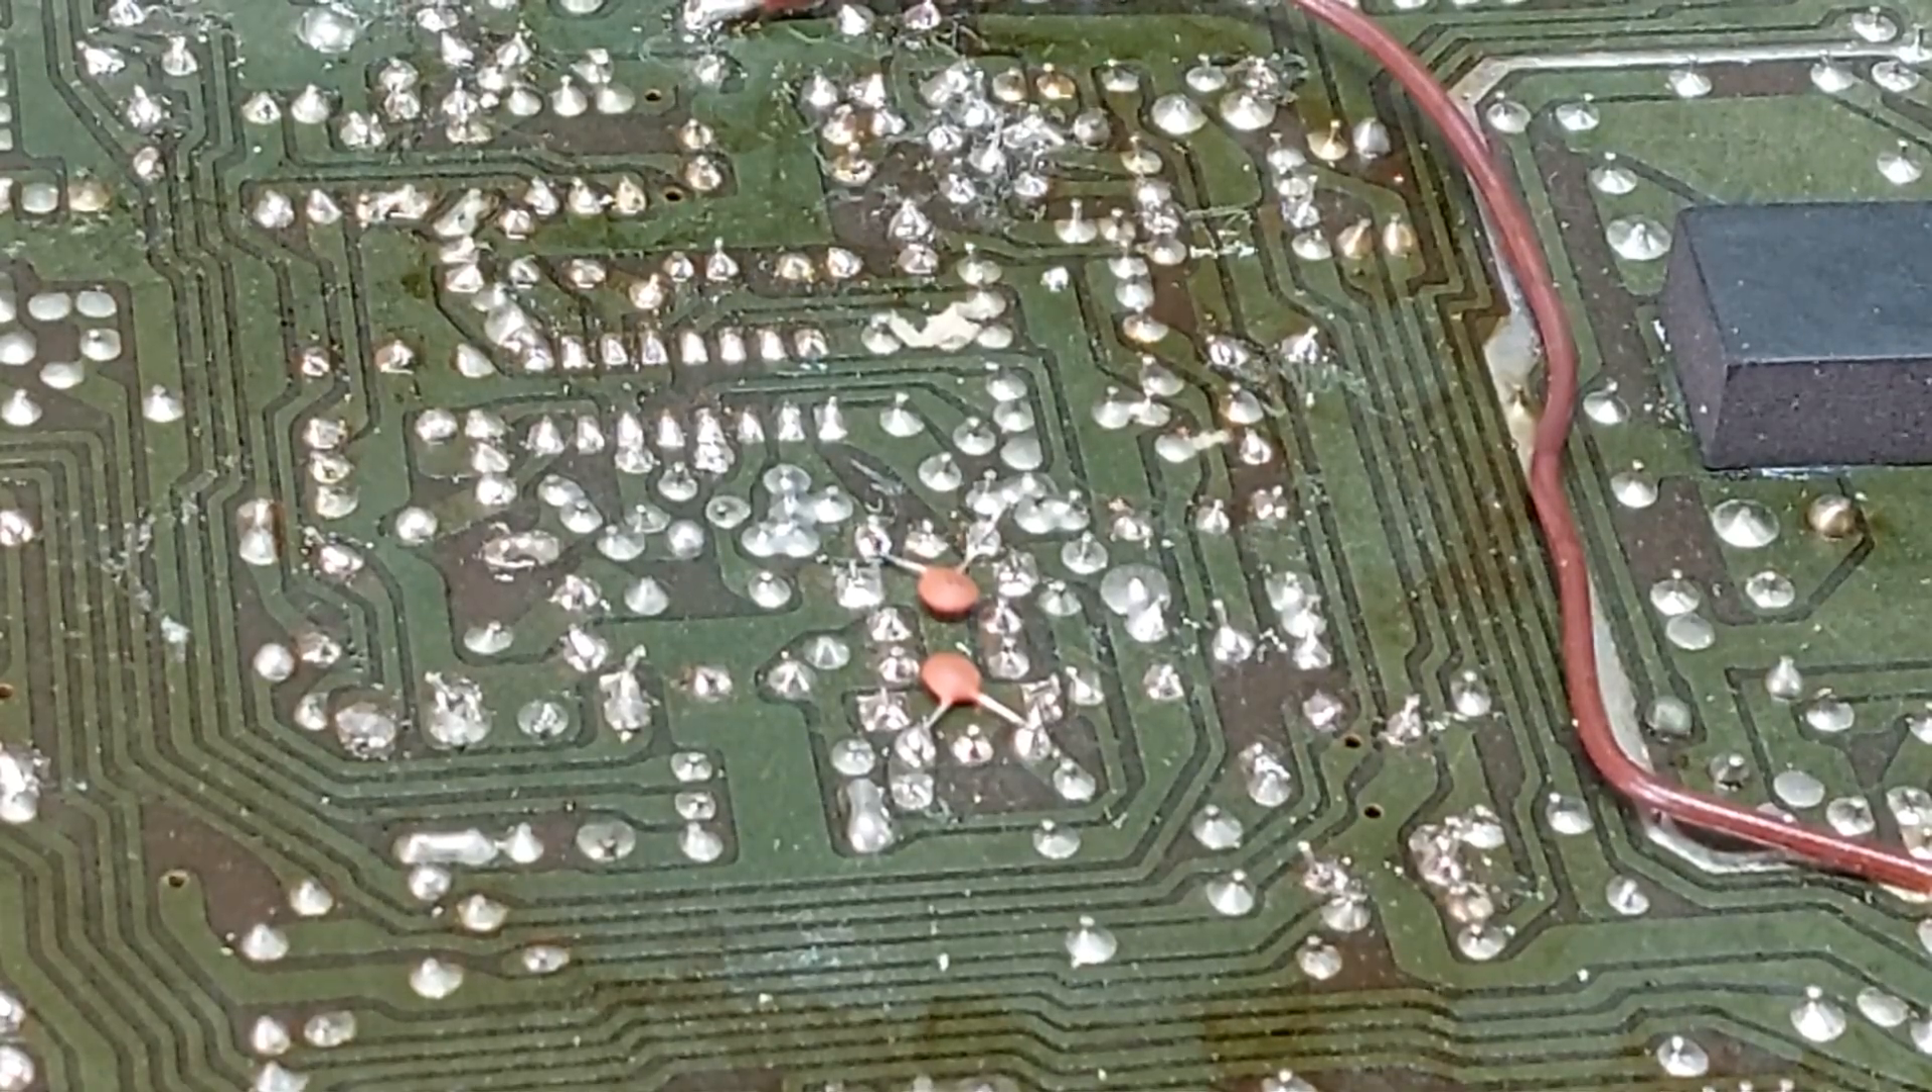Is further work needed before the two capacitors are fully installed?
No.